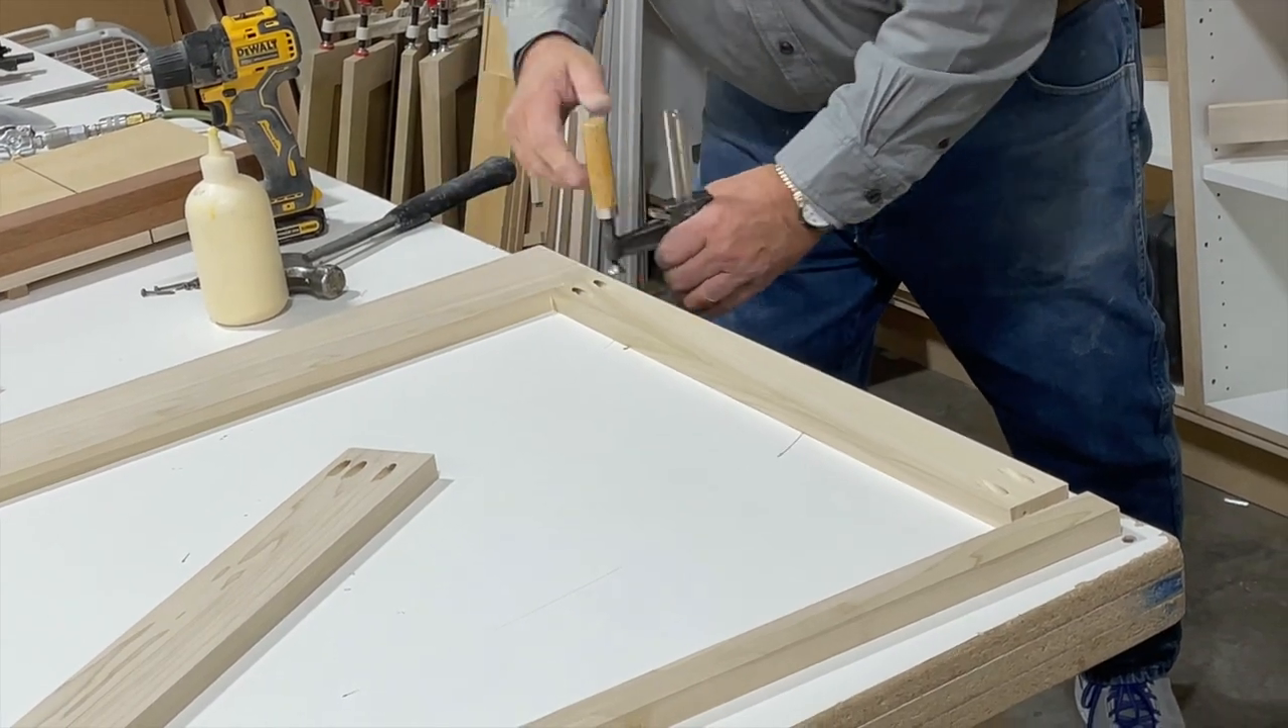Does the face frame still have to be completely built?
Yes.